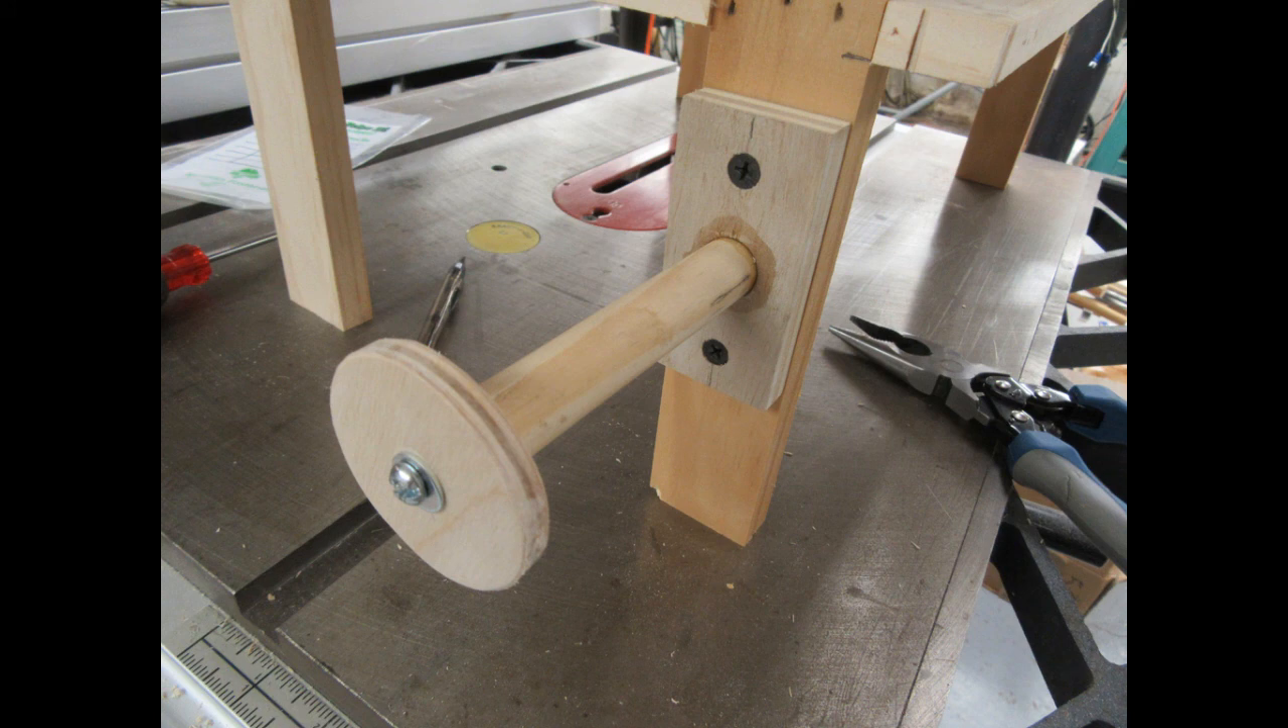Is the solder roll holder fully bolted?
Yes.